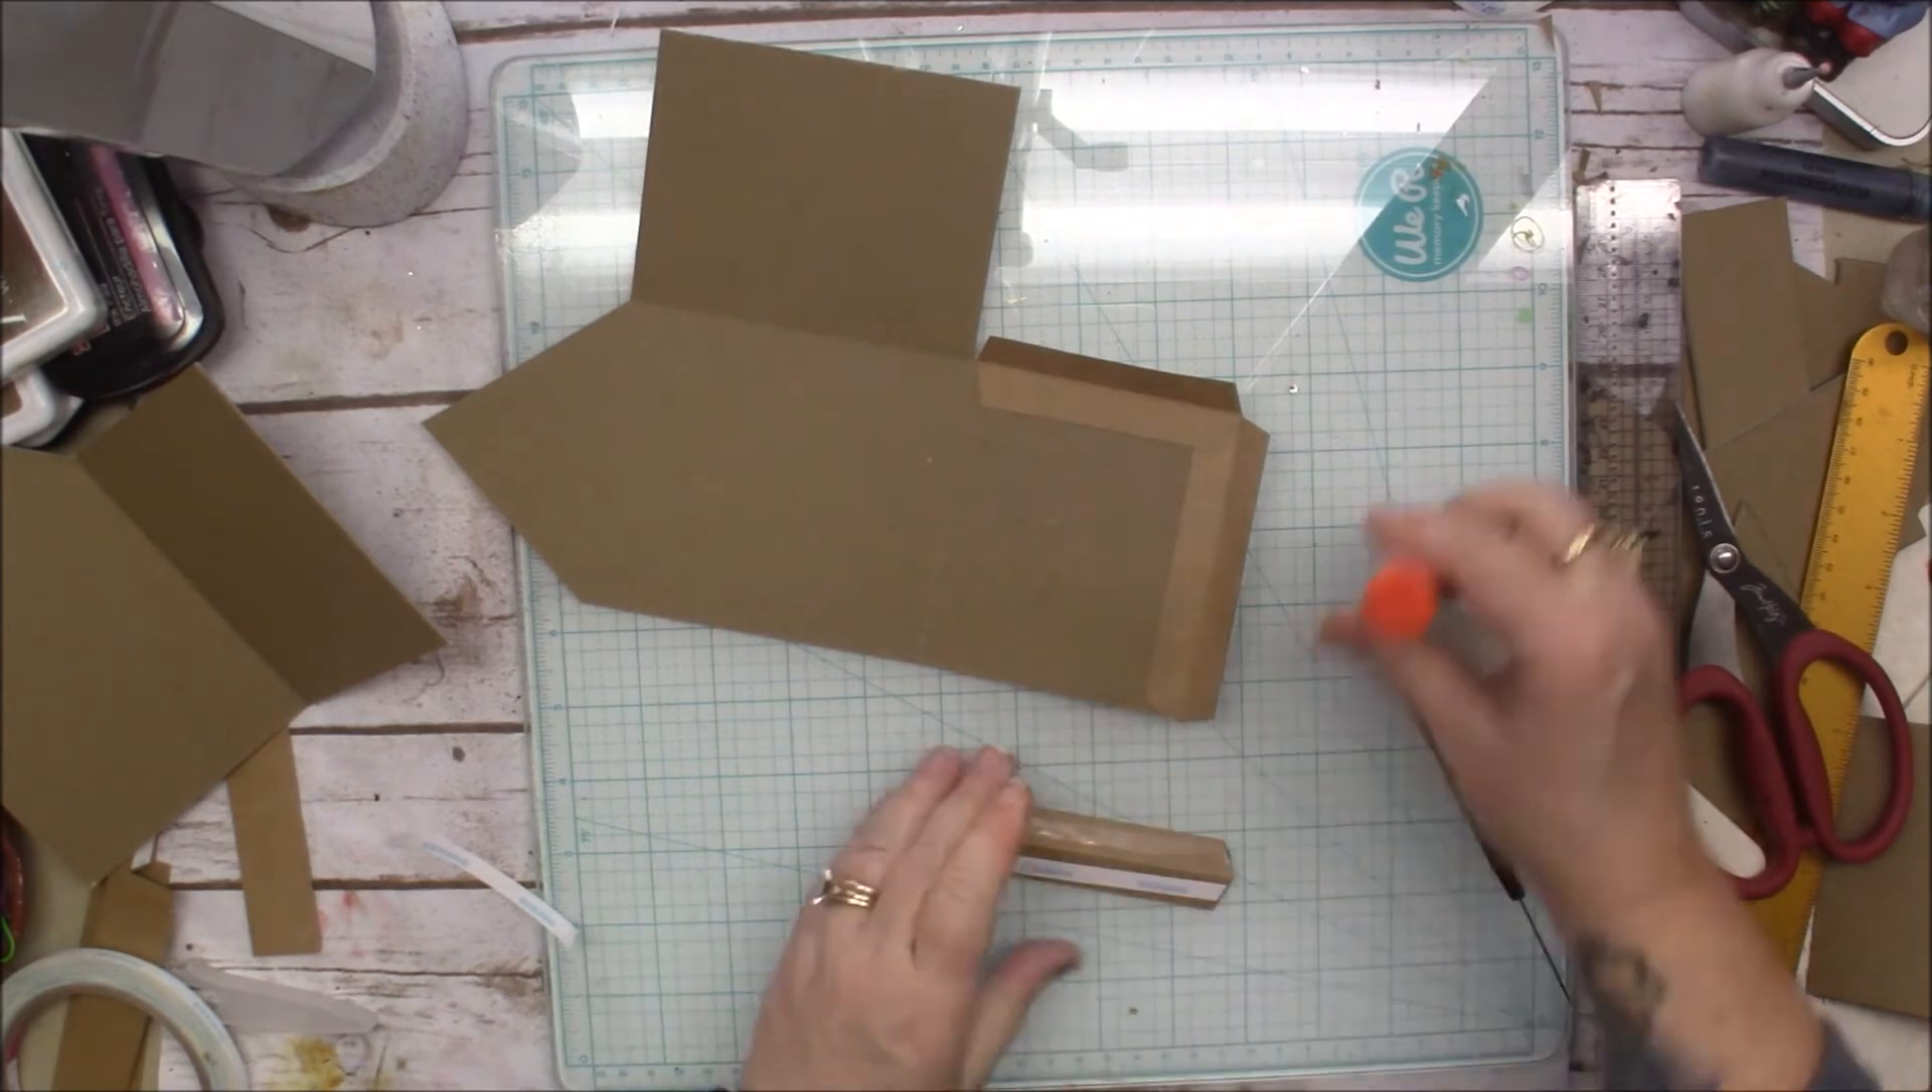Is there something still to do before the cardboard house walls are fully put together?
Yes.